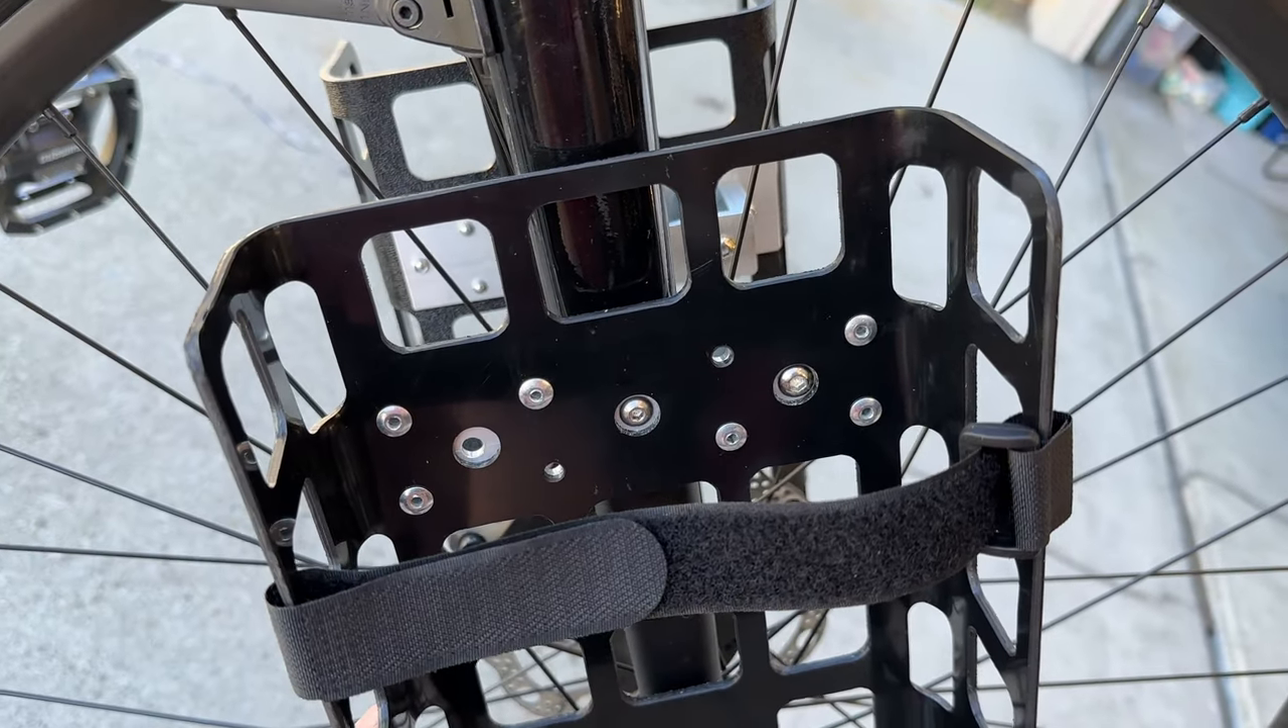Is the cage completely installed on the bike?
Yes.